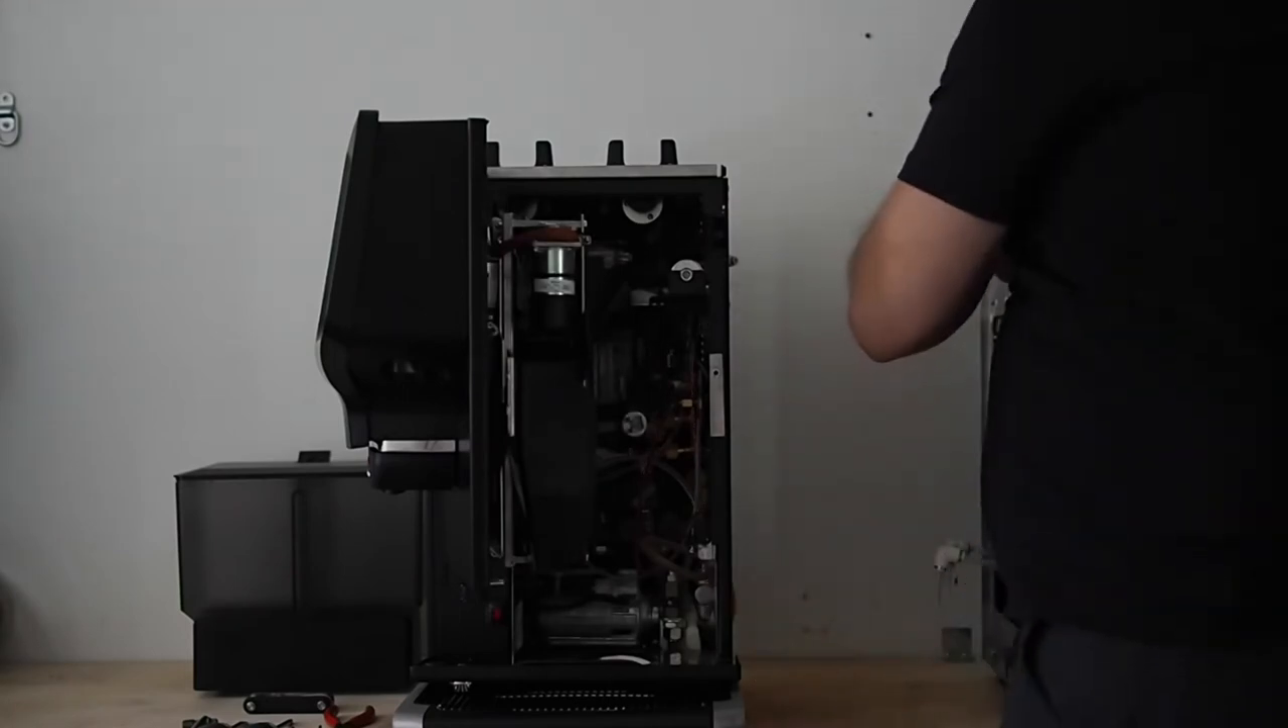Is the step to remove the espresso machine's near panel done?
Yes.